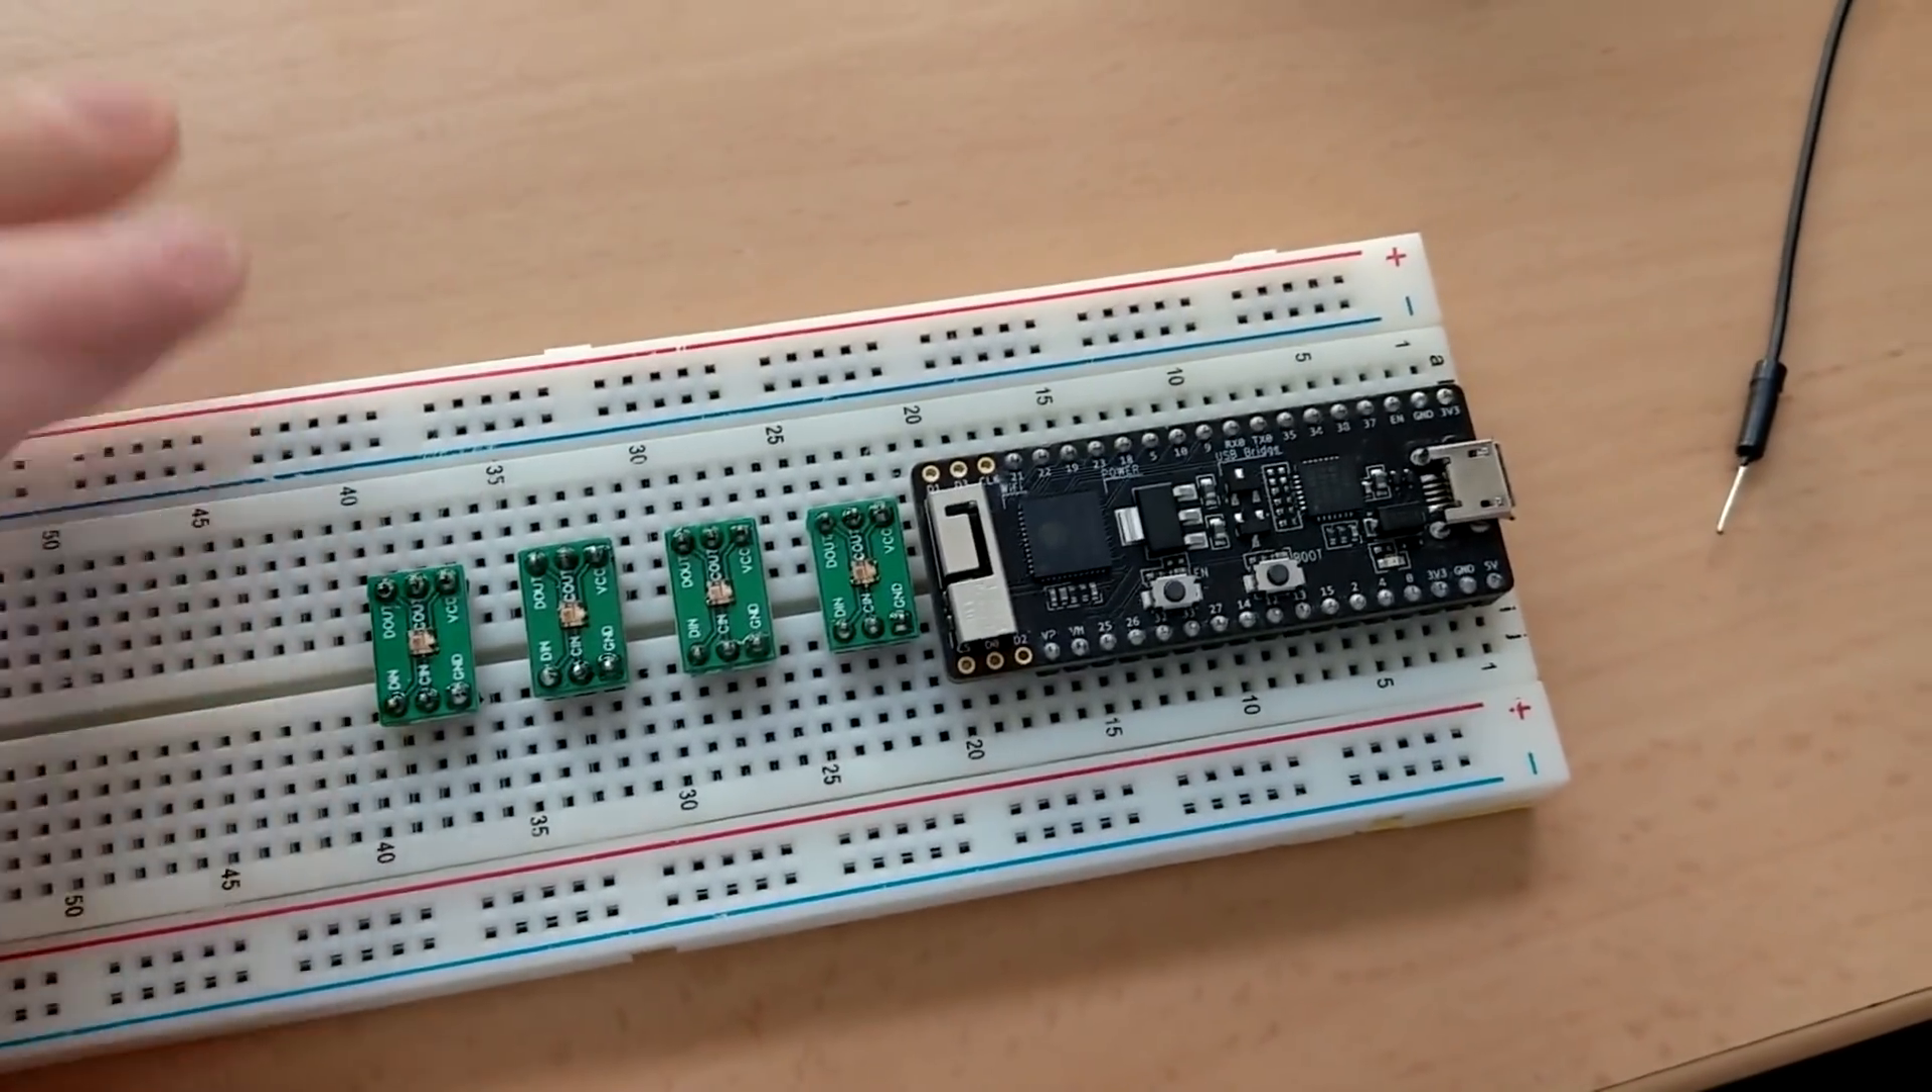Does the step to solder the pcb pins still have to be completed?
No.